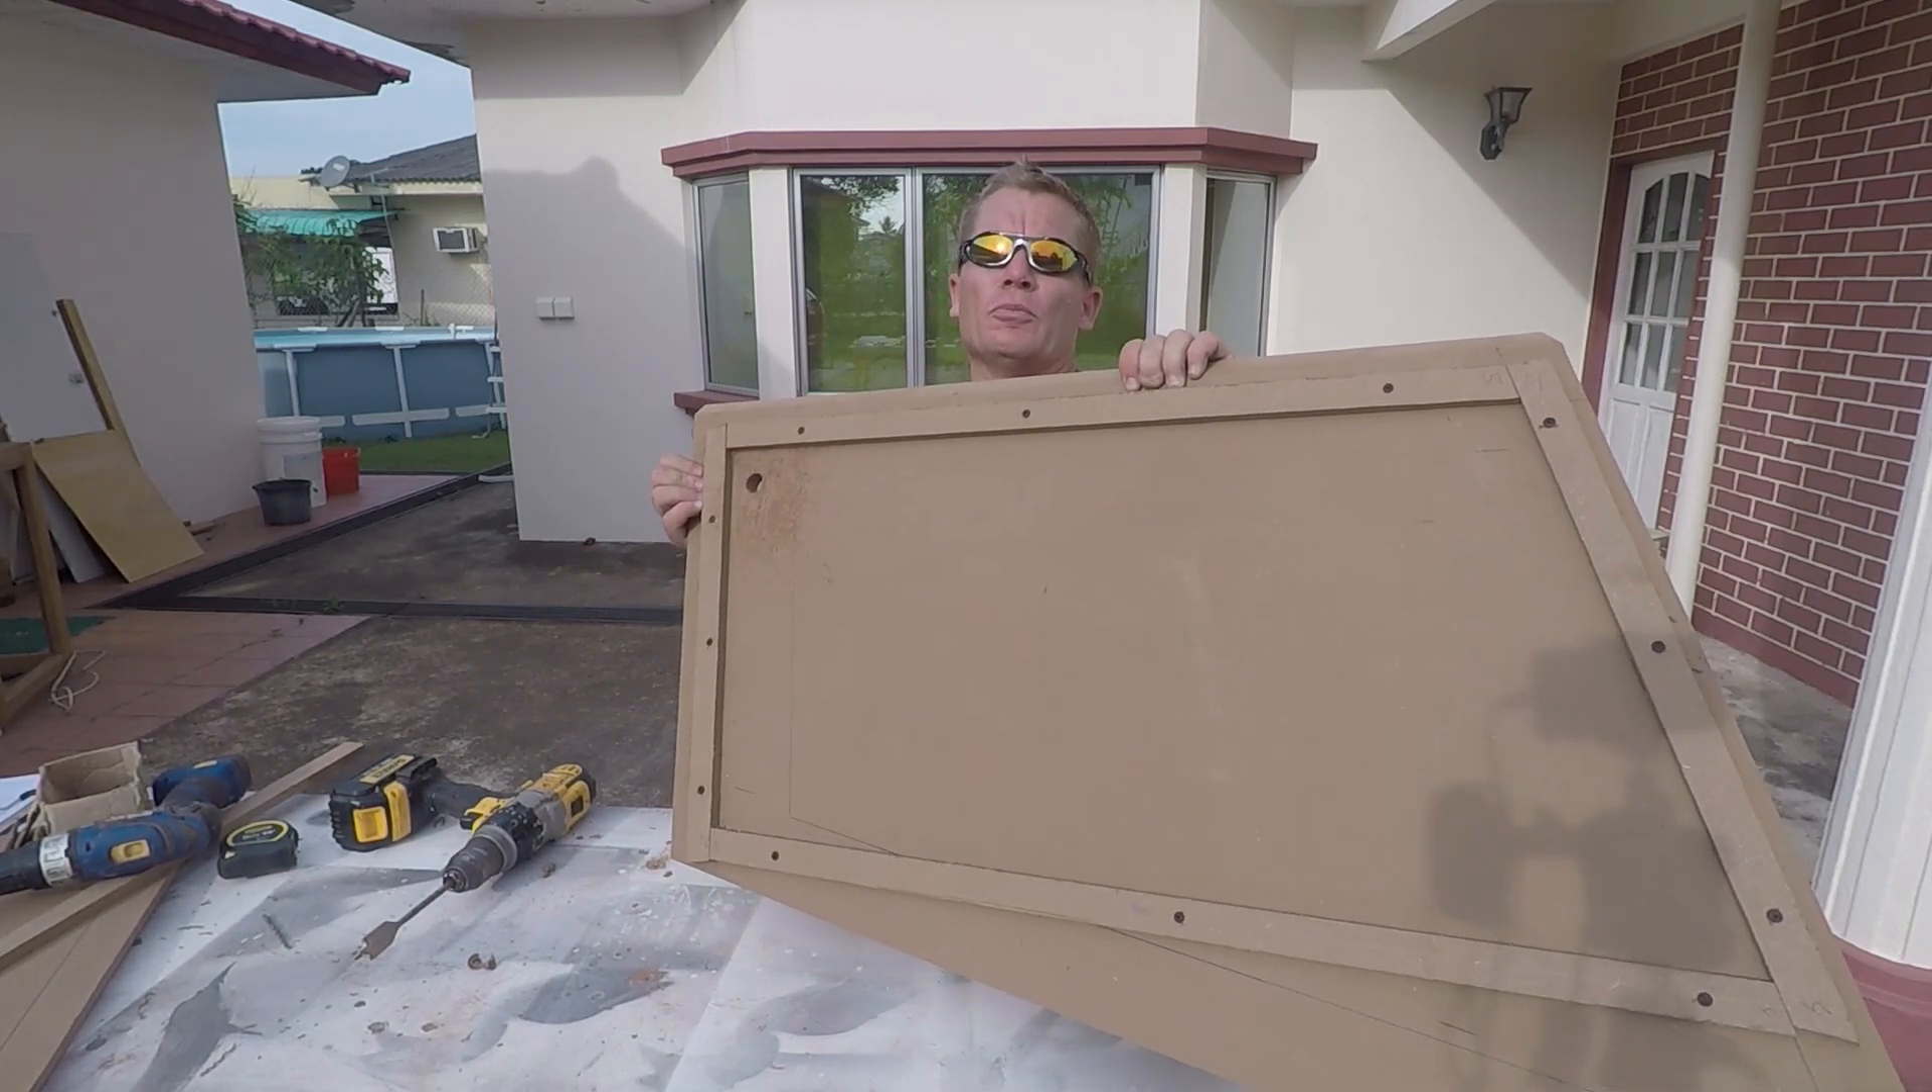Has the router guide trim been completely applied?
Yes.